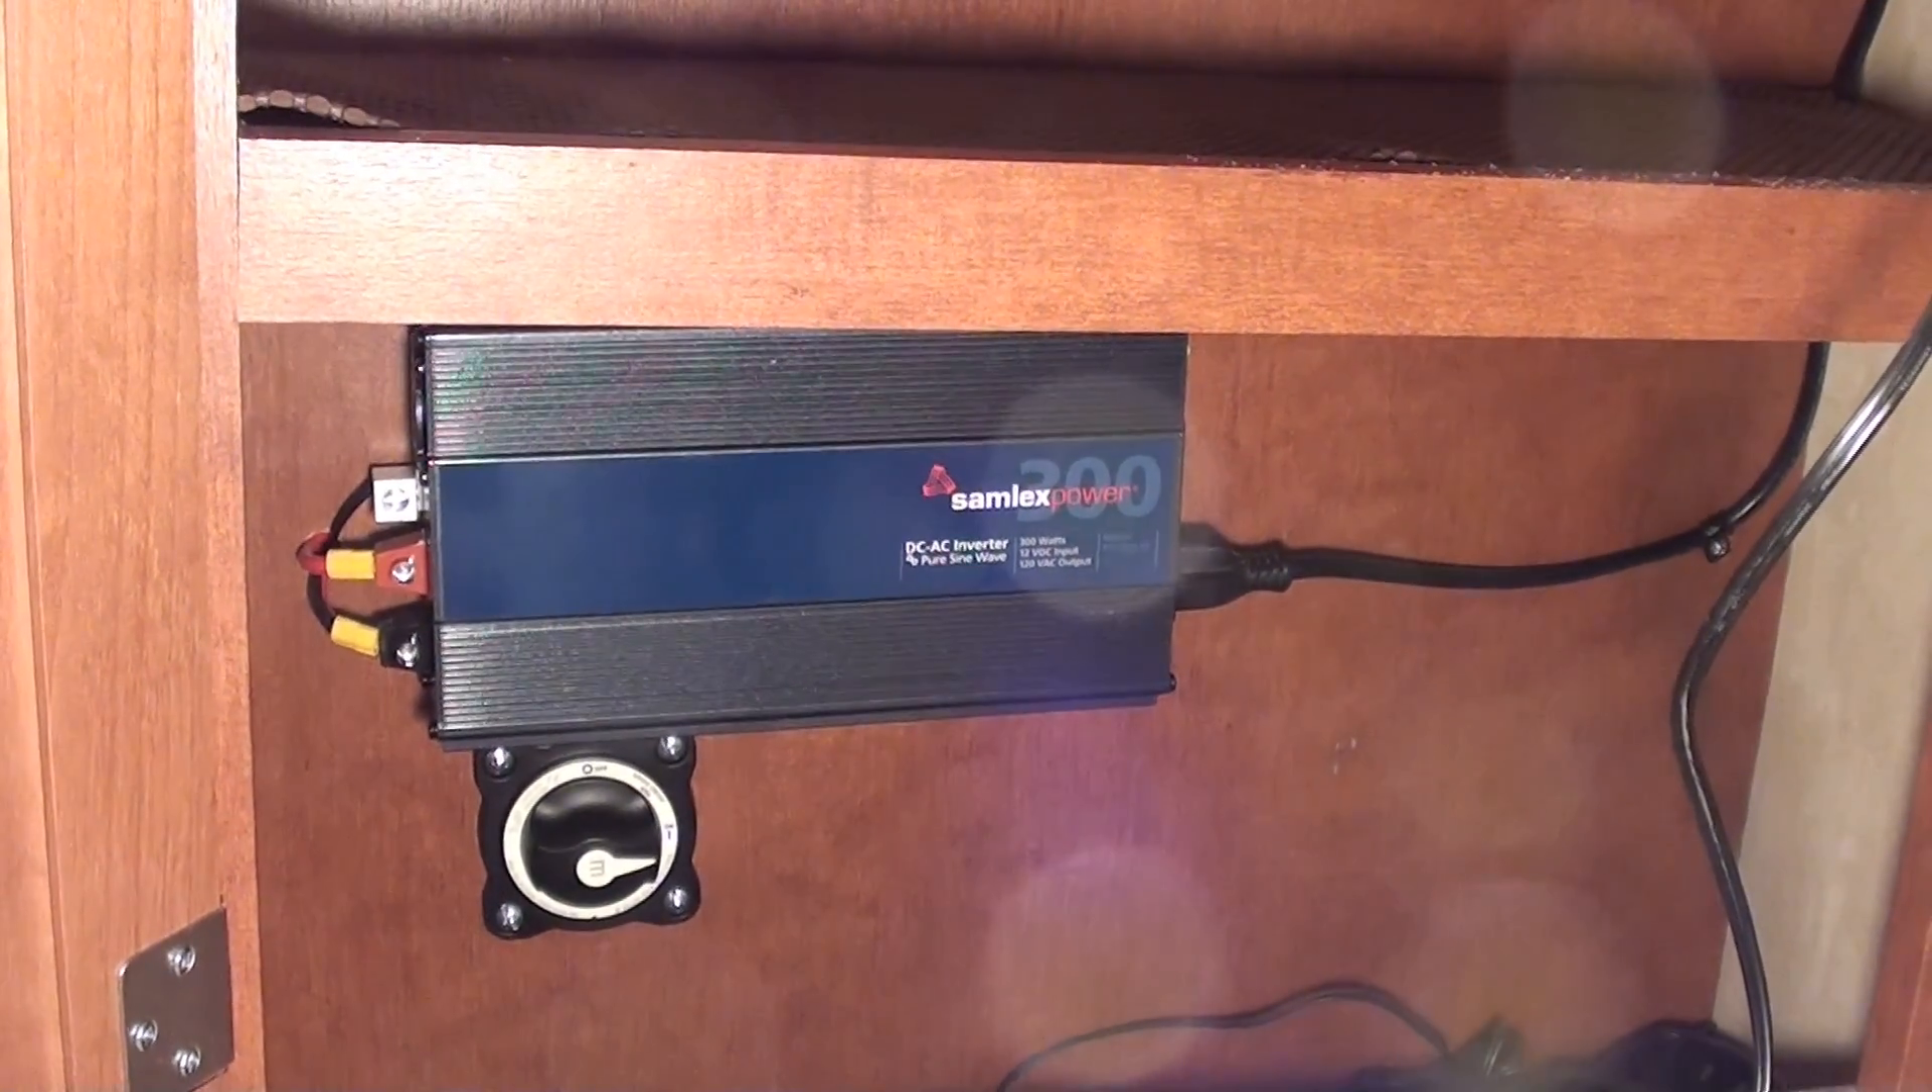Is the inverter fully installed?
Yes.